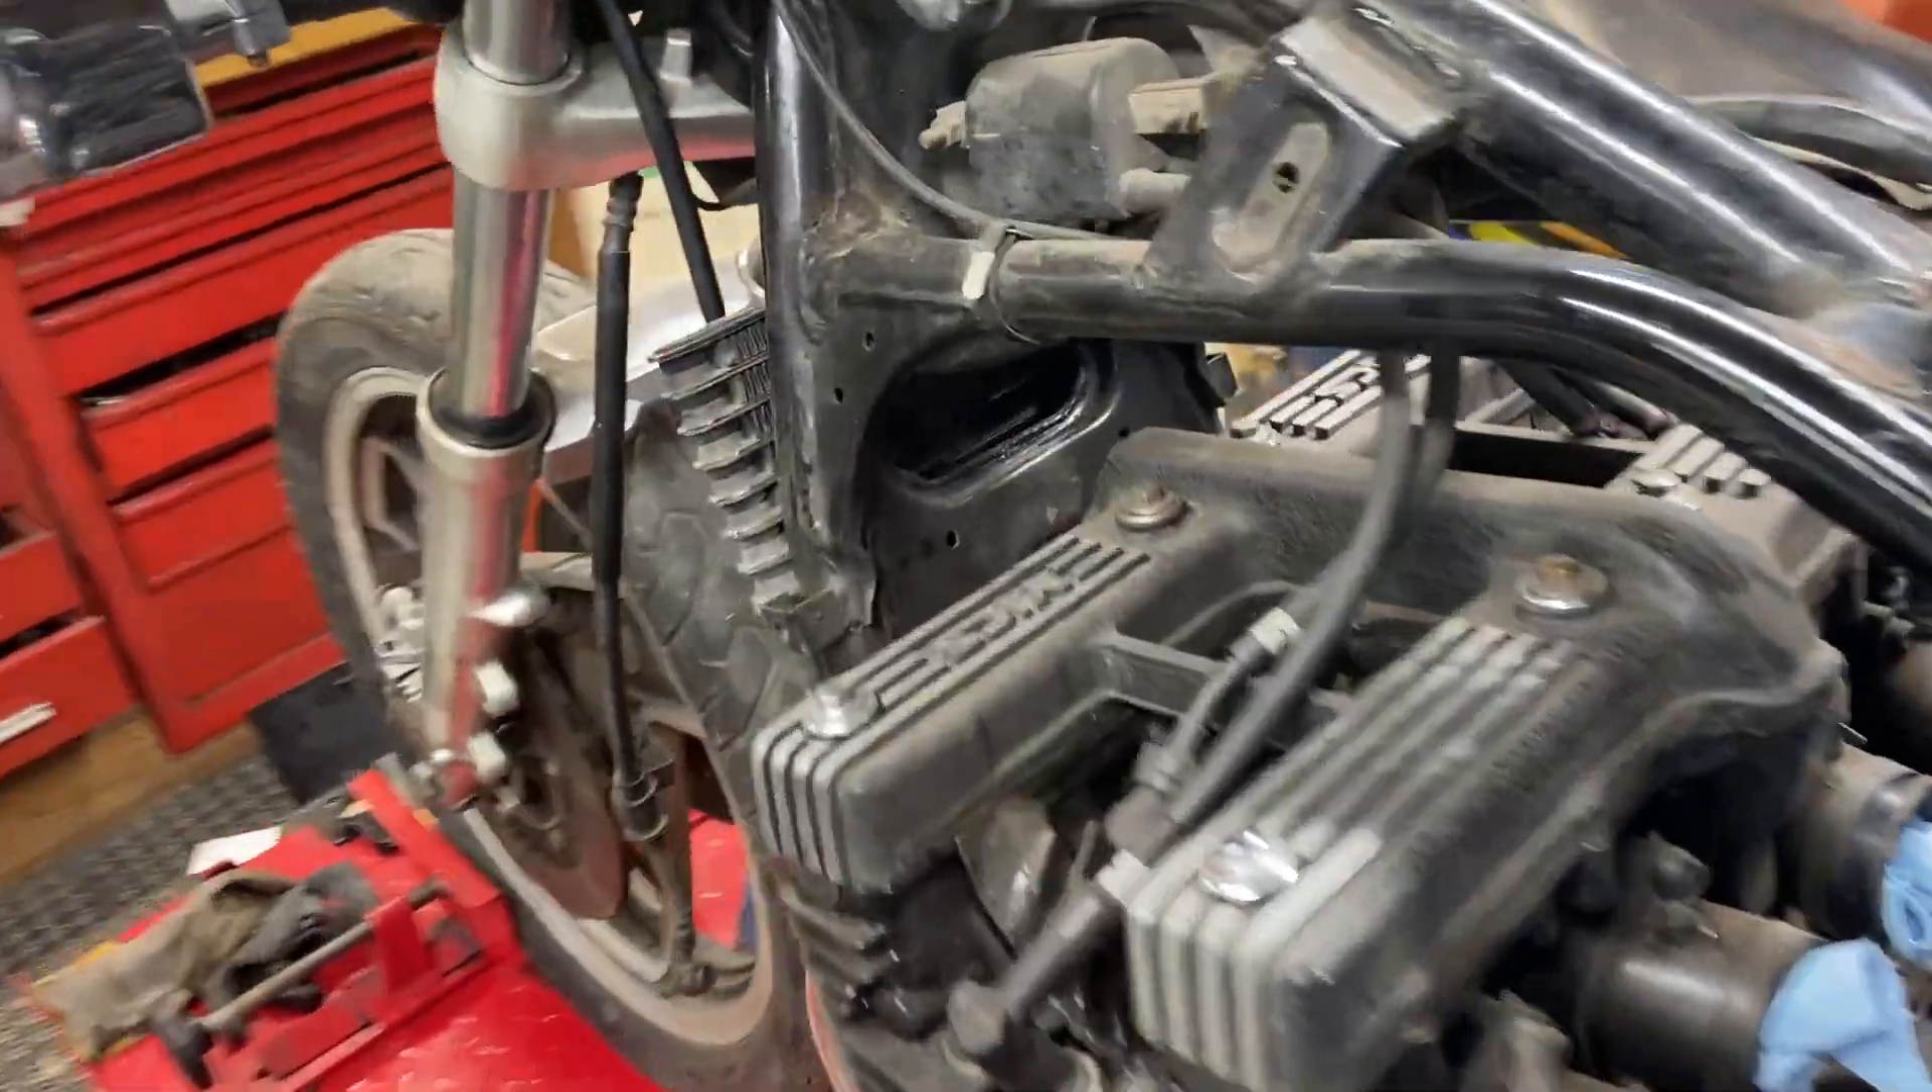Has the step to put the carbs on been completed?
No.